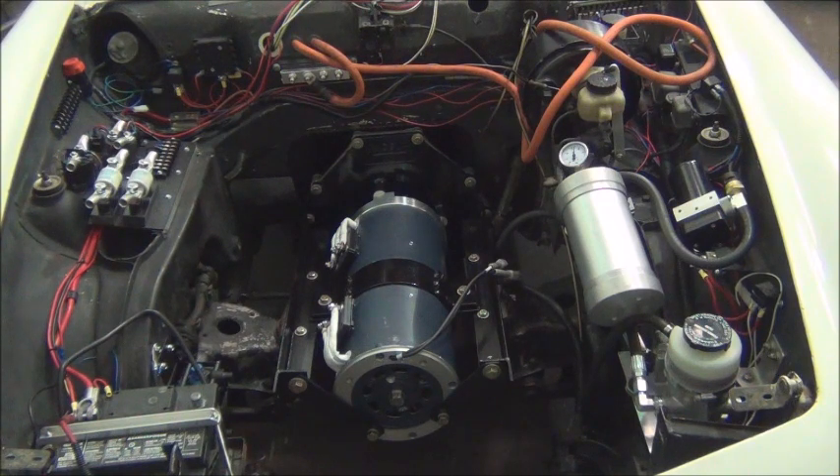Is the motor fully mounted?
Yes.